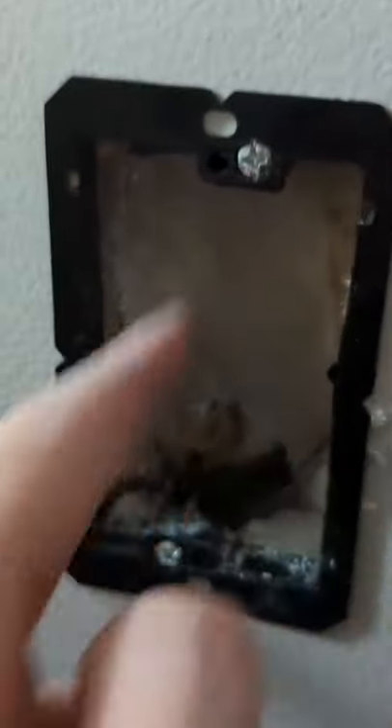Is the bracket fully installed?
Yes.